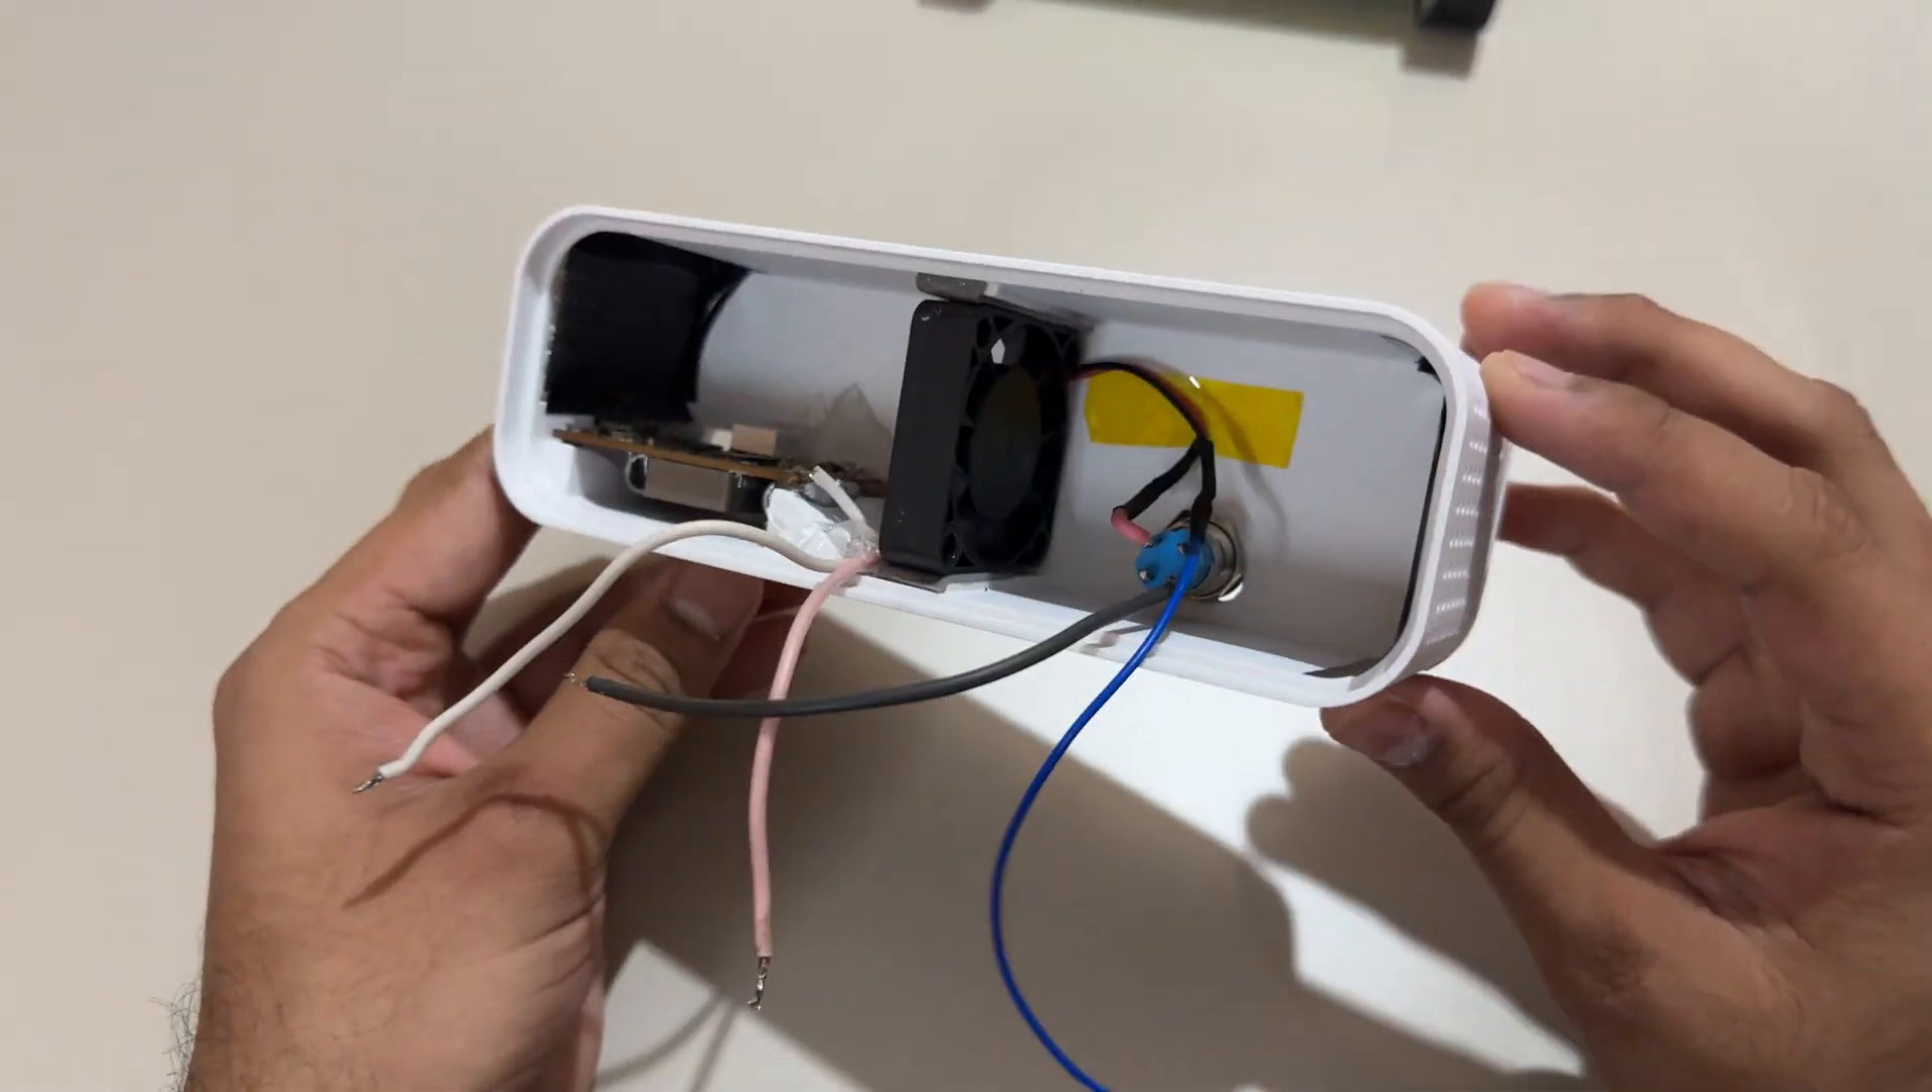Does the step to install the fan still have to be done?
No.